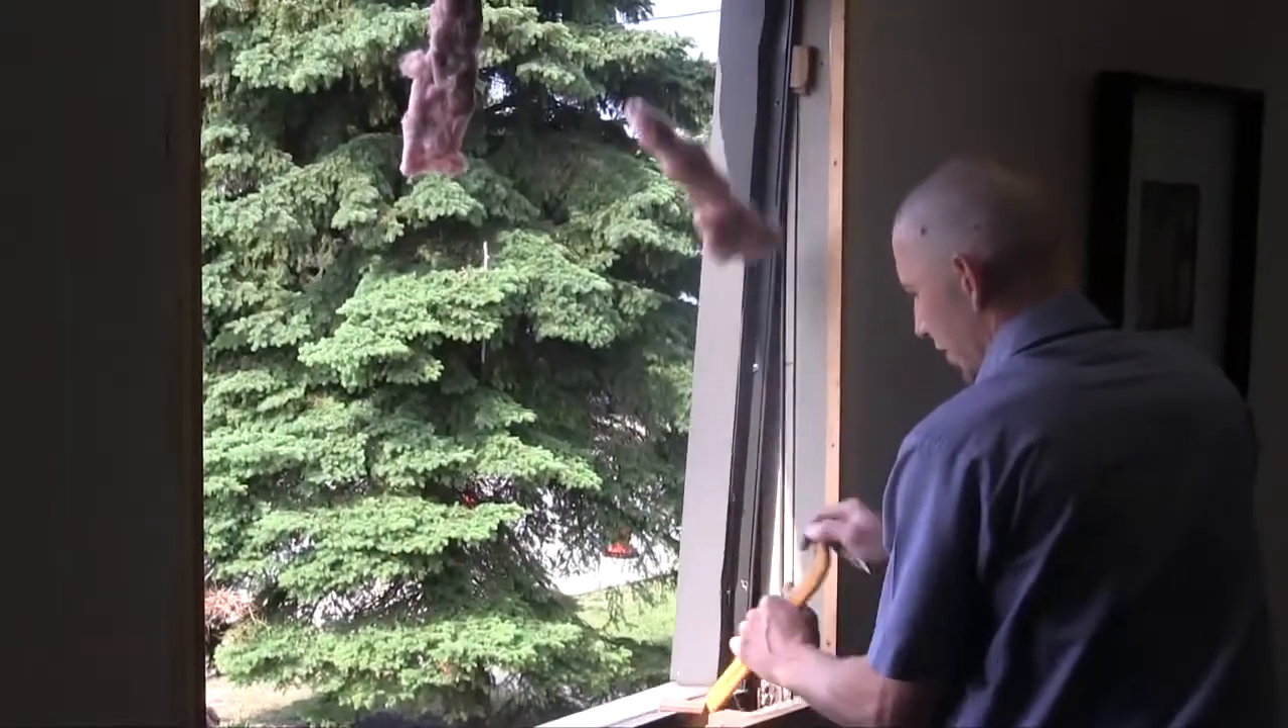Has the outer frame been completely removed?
No.